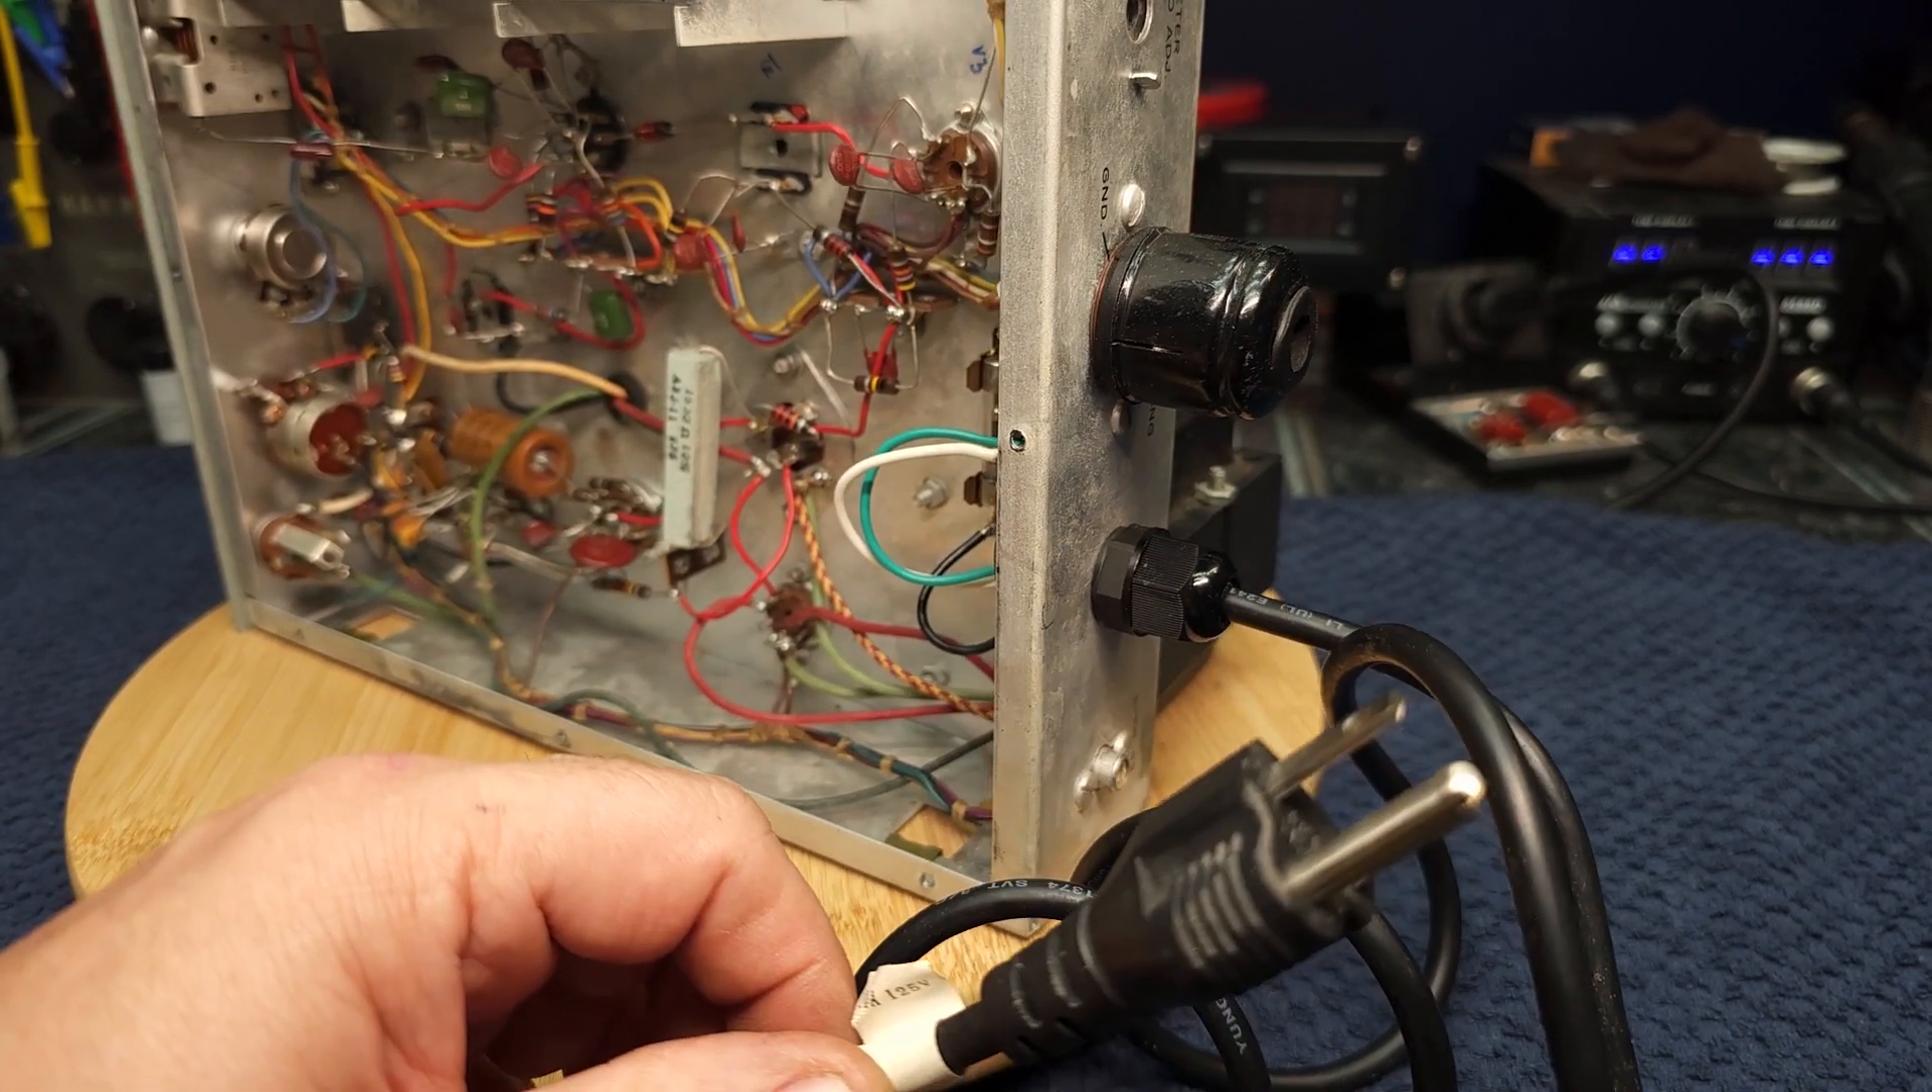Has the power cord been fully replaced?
Yes.